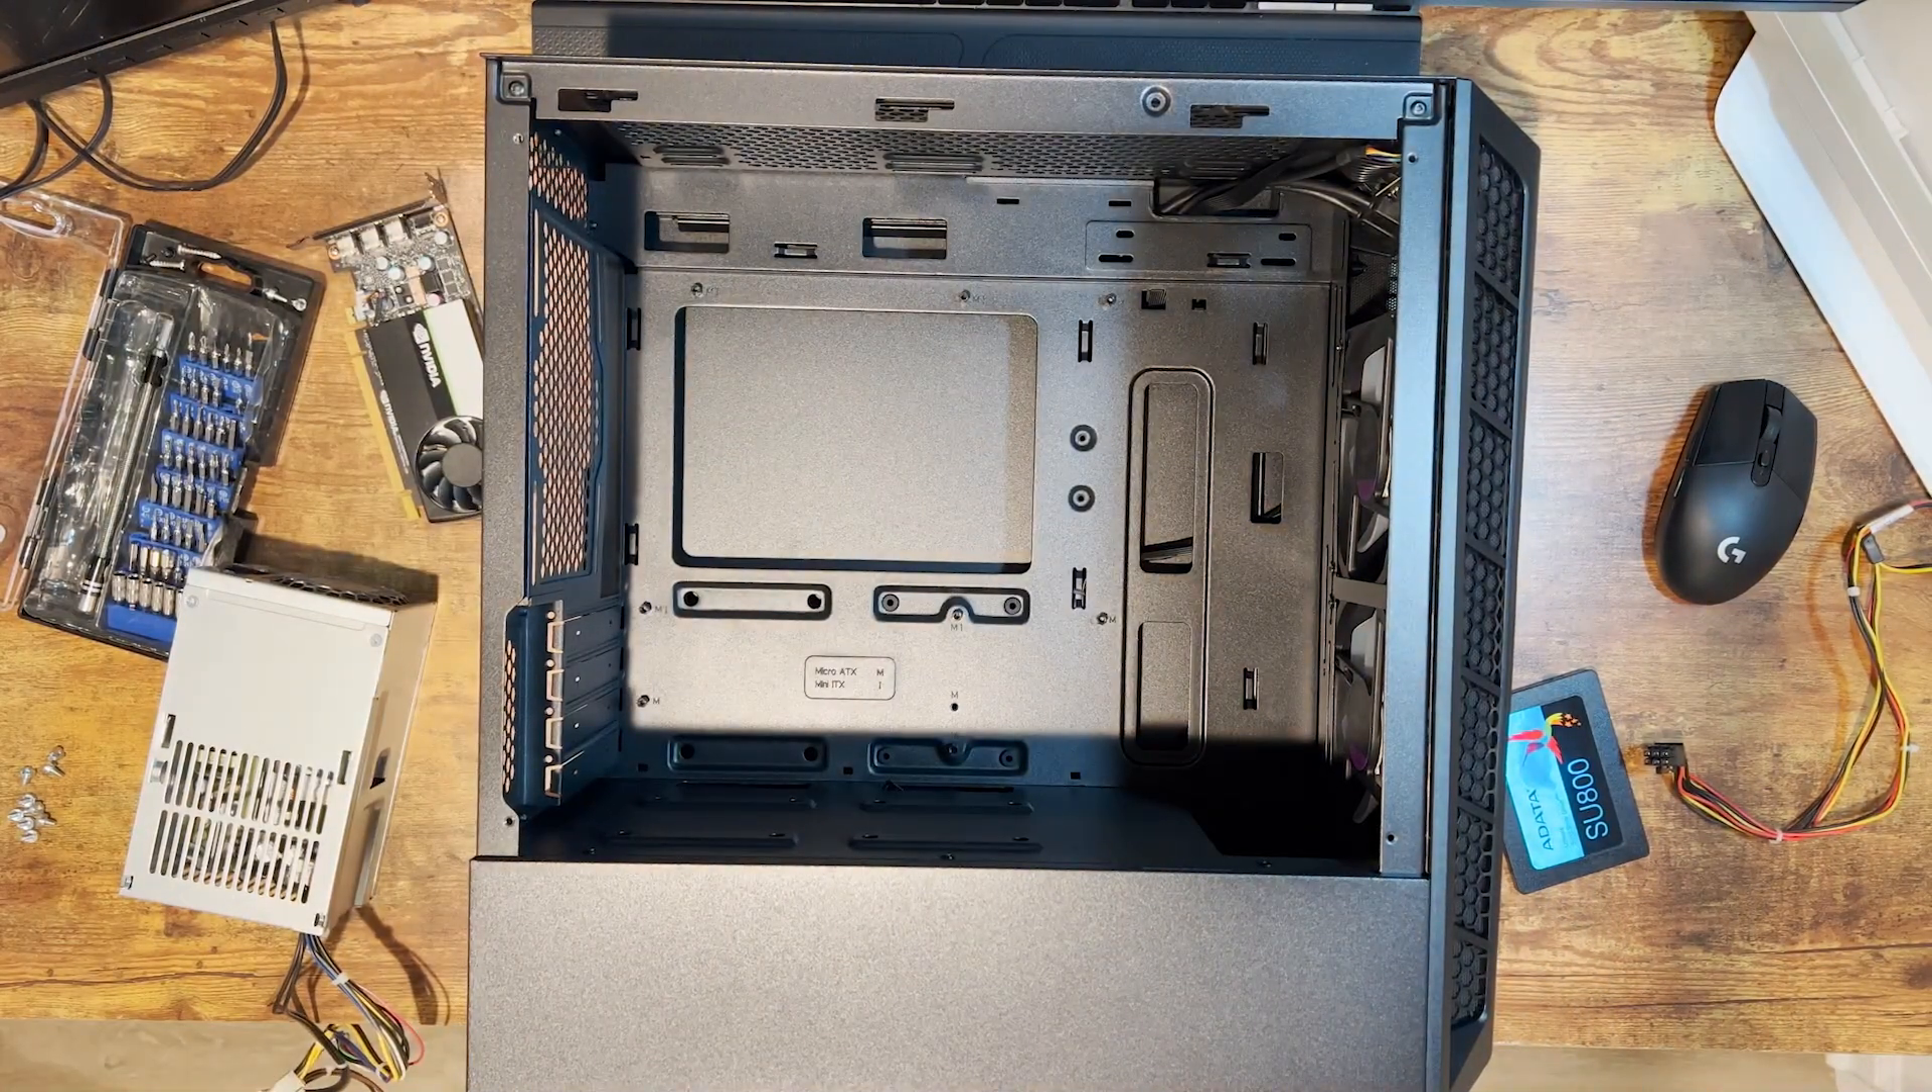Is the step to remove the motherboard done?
Yes.